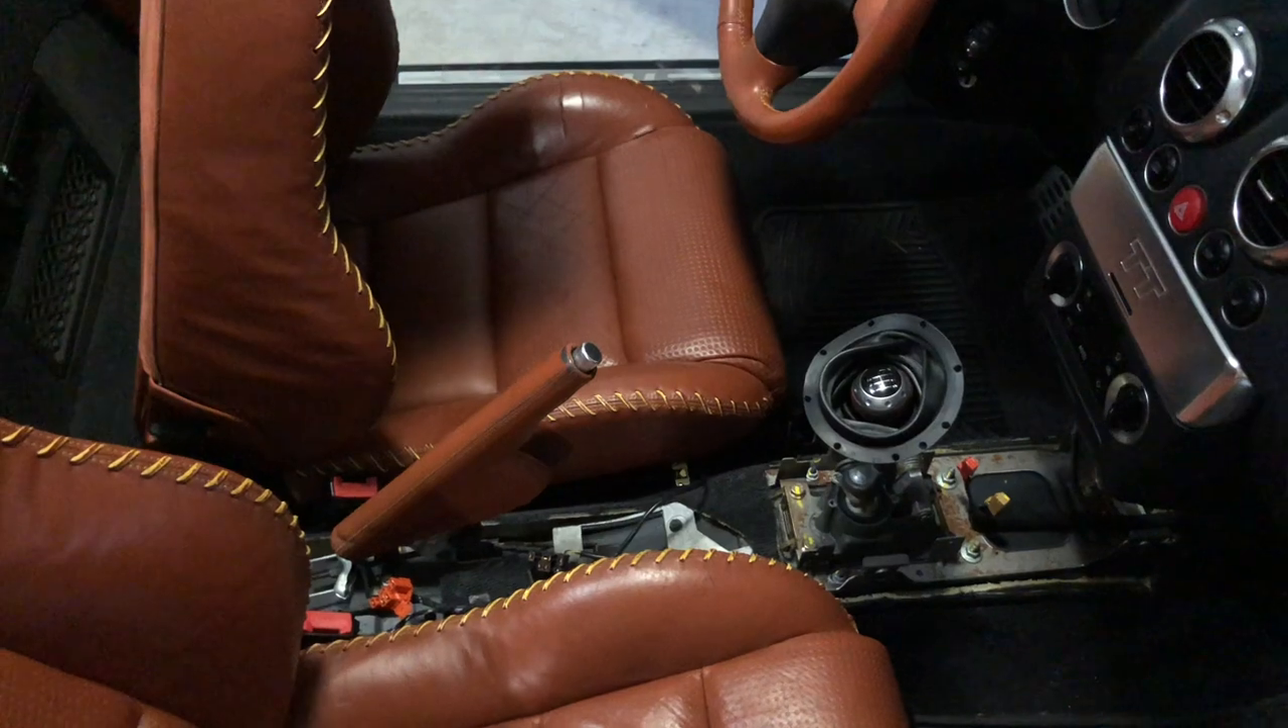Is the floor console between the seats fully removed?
Yes.